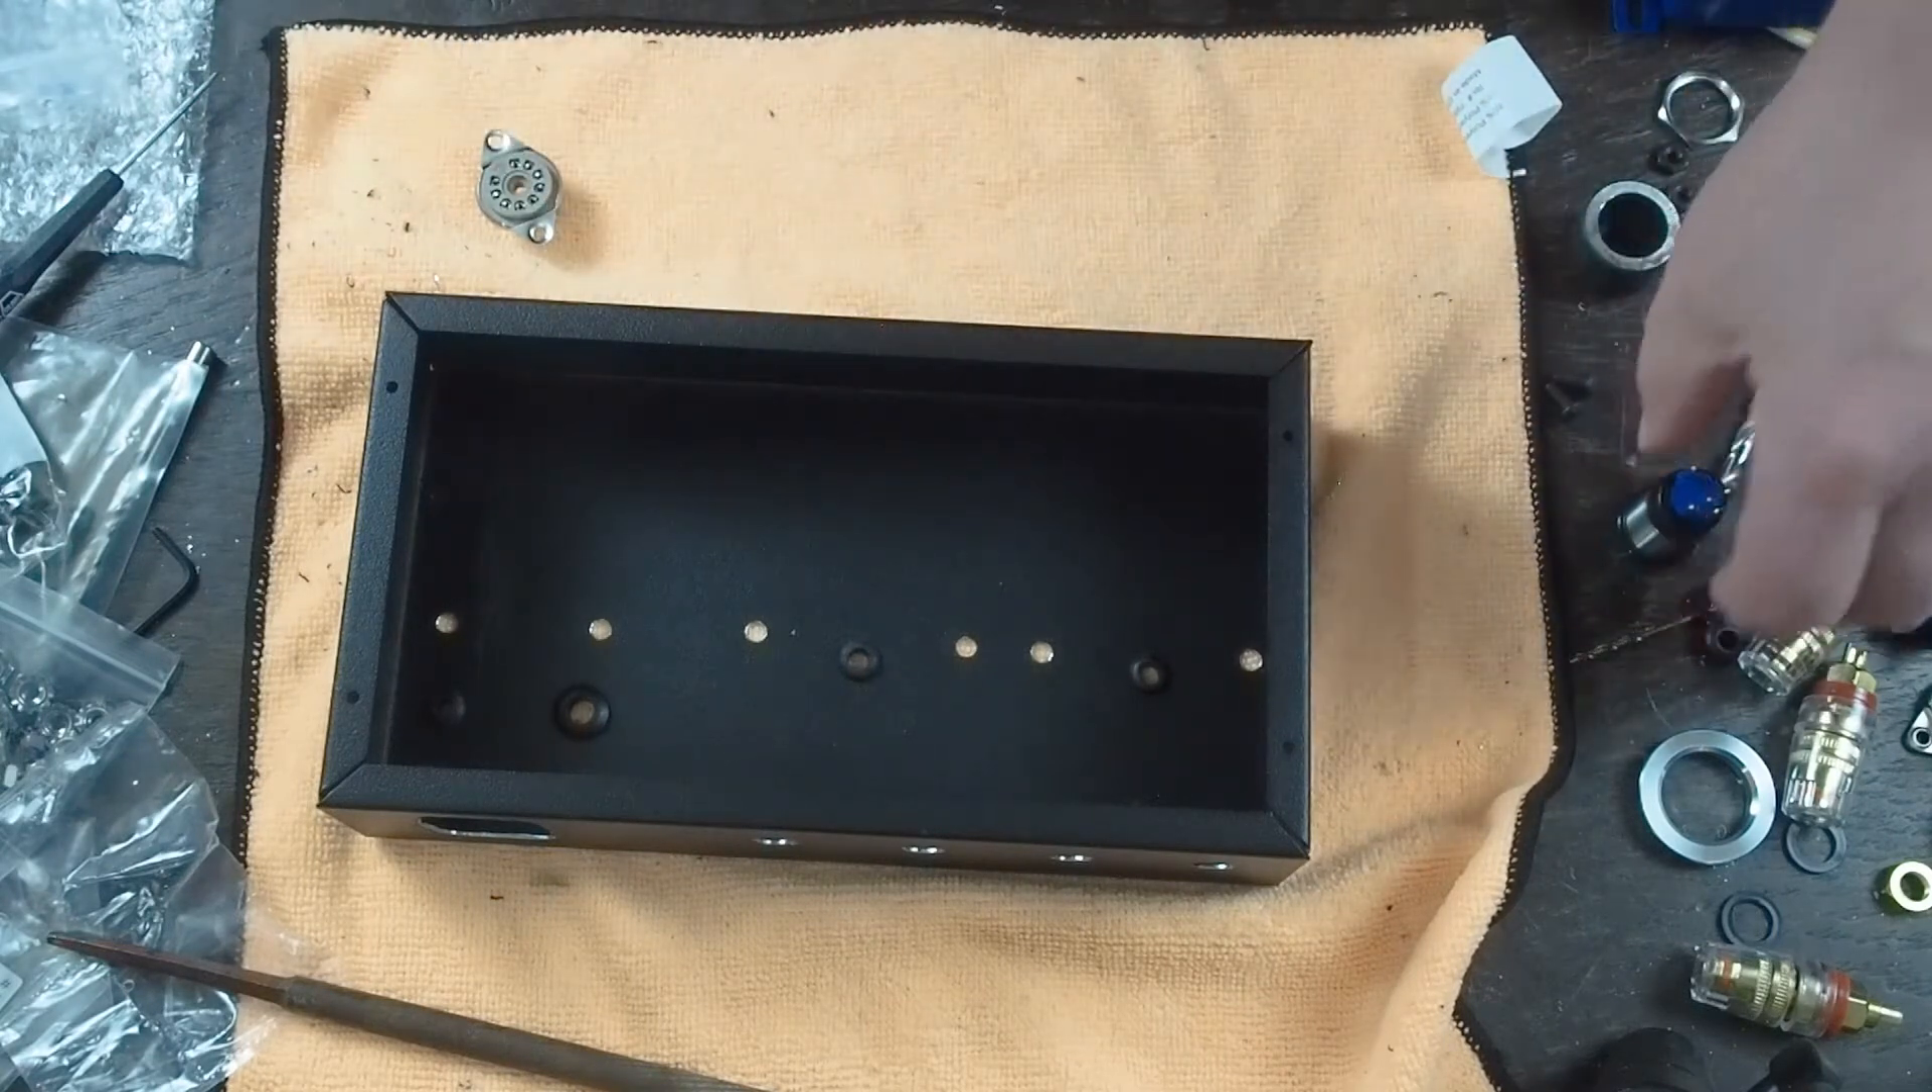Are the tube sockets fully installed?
No.